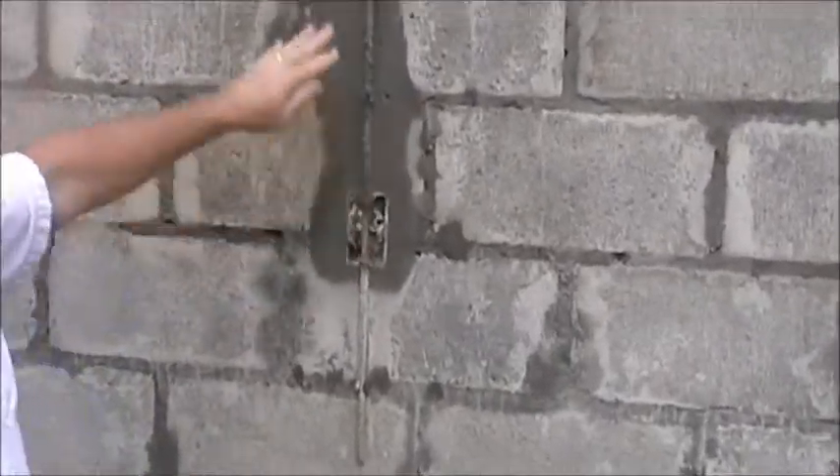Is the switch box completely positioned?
Yes.